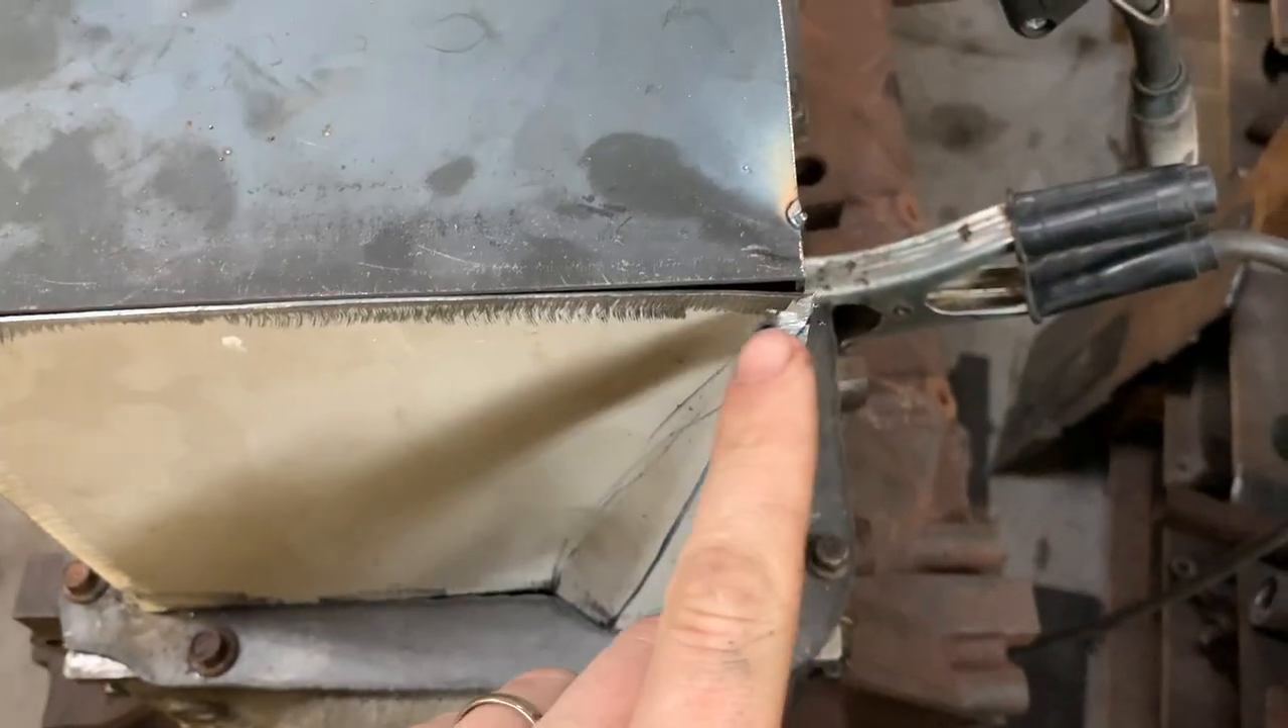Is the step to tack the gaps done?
No.